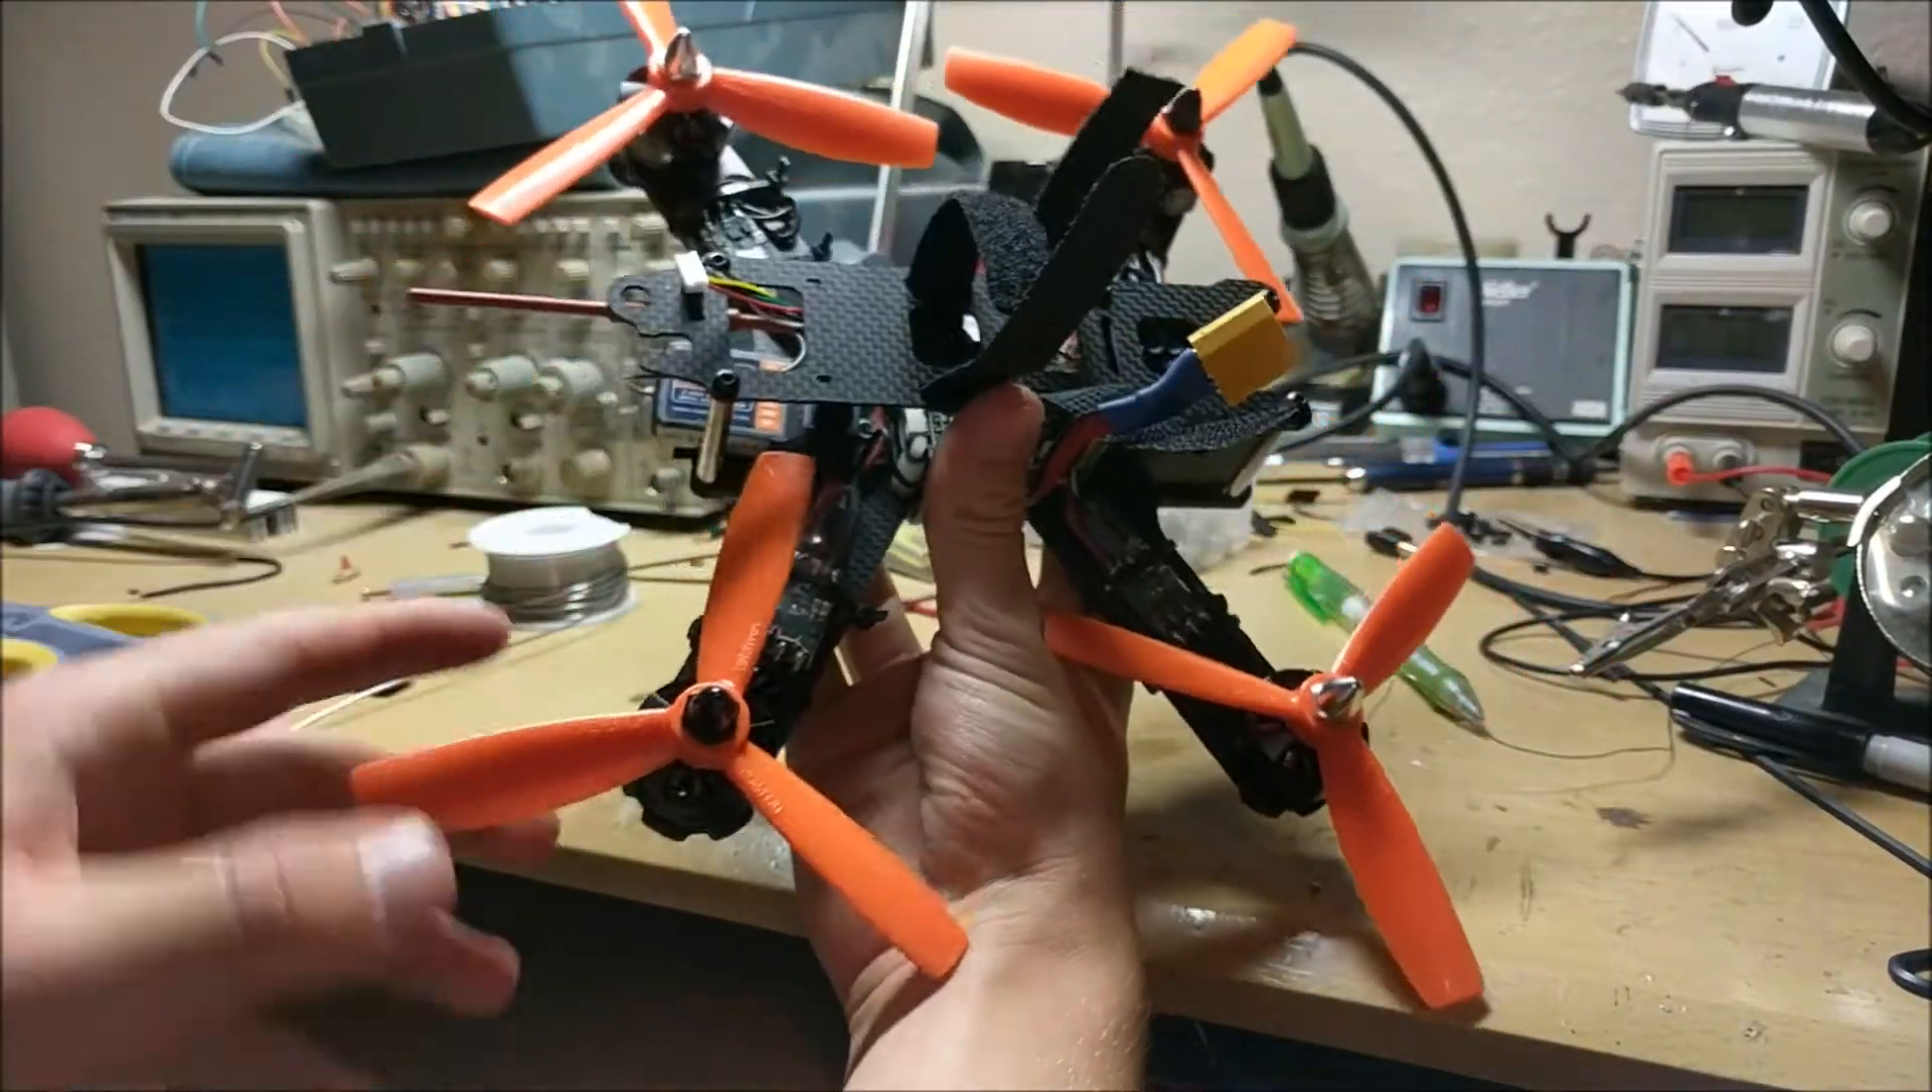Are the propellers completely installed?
Yes.